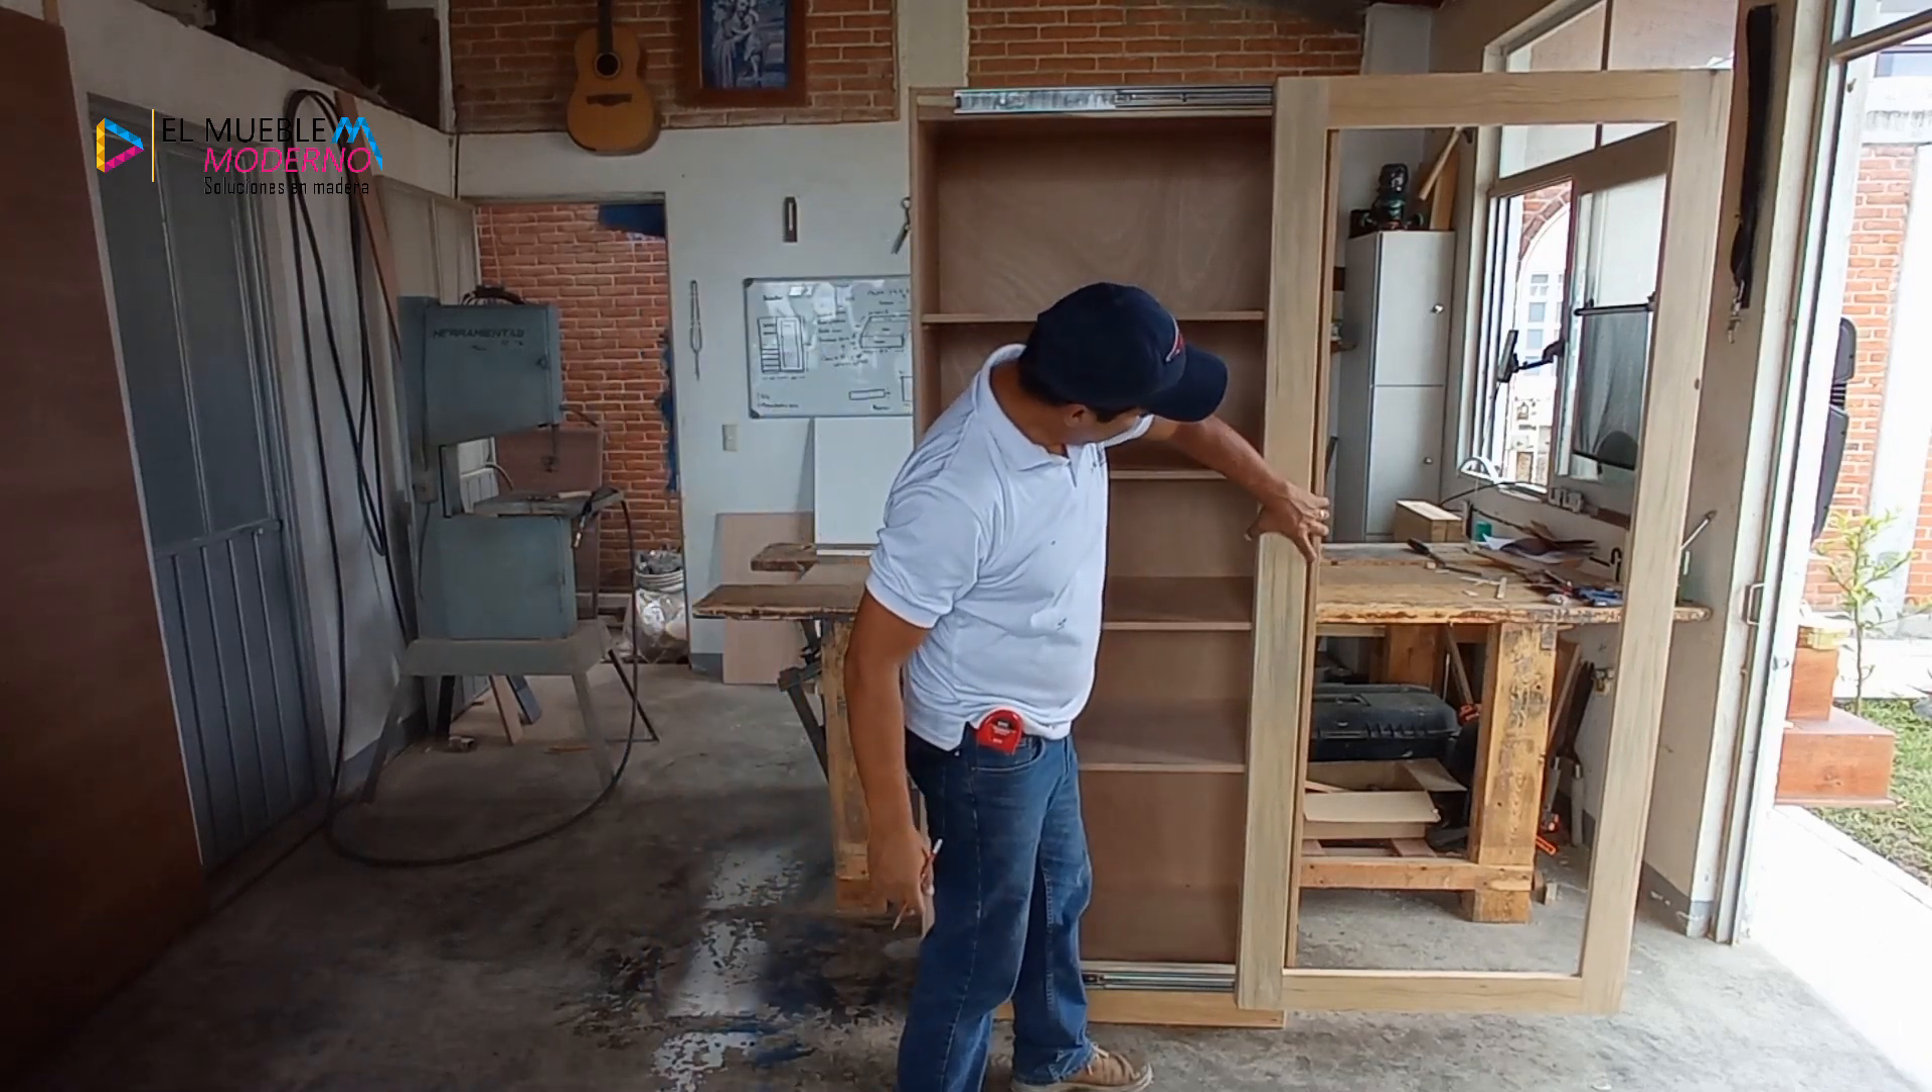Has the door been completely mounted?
Yes.